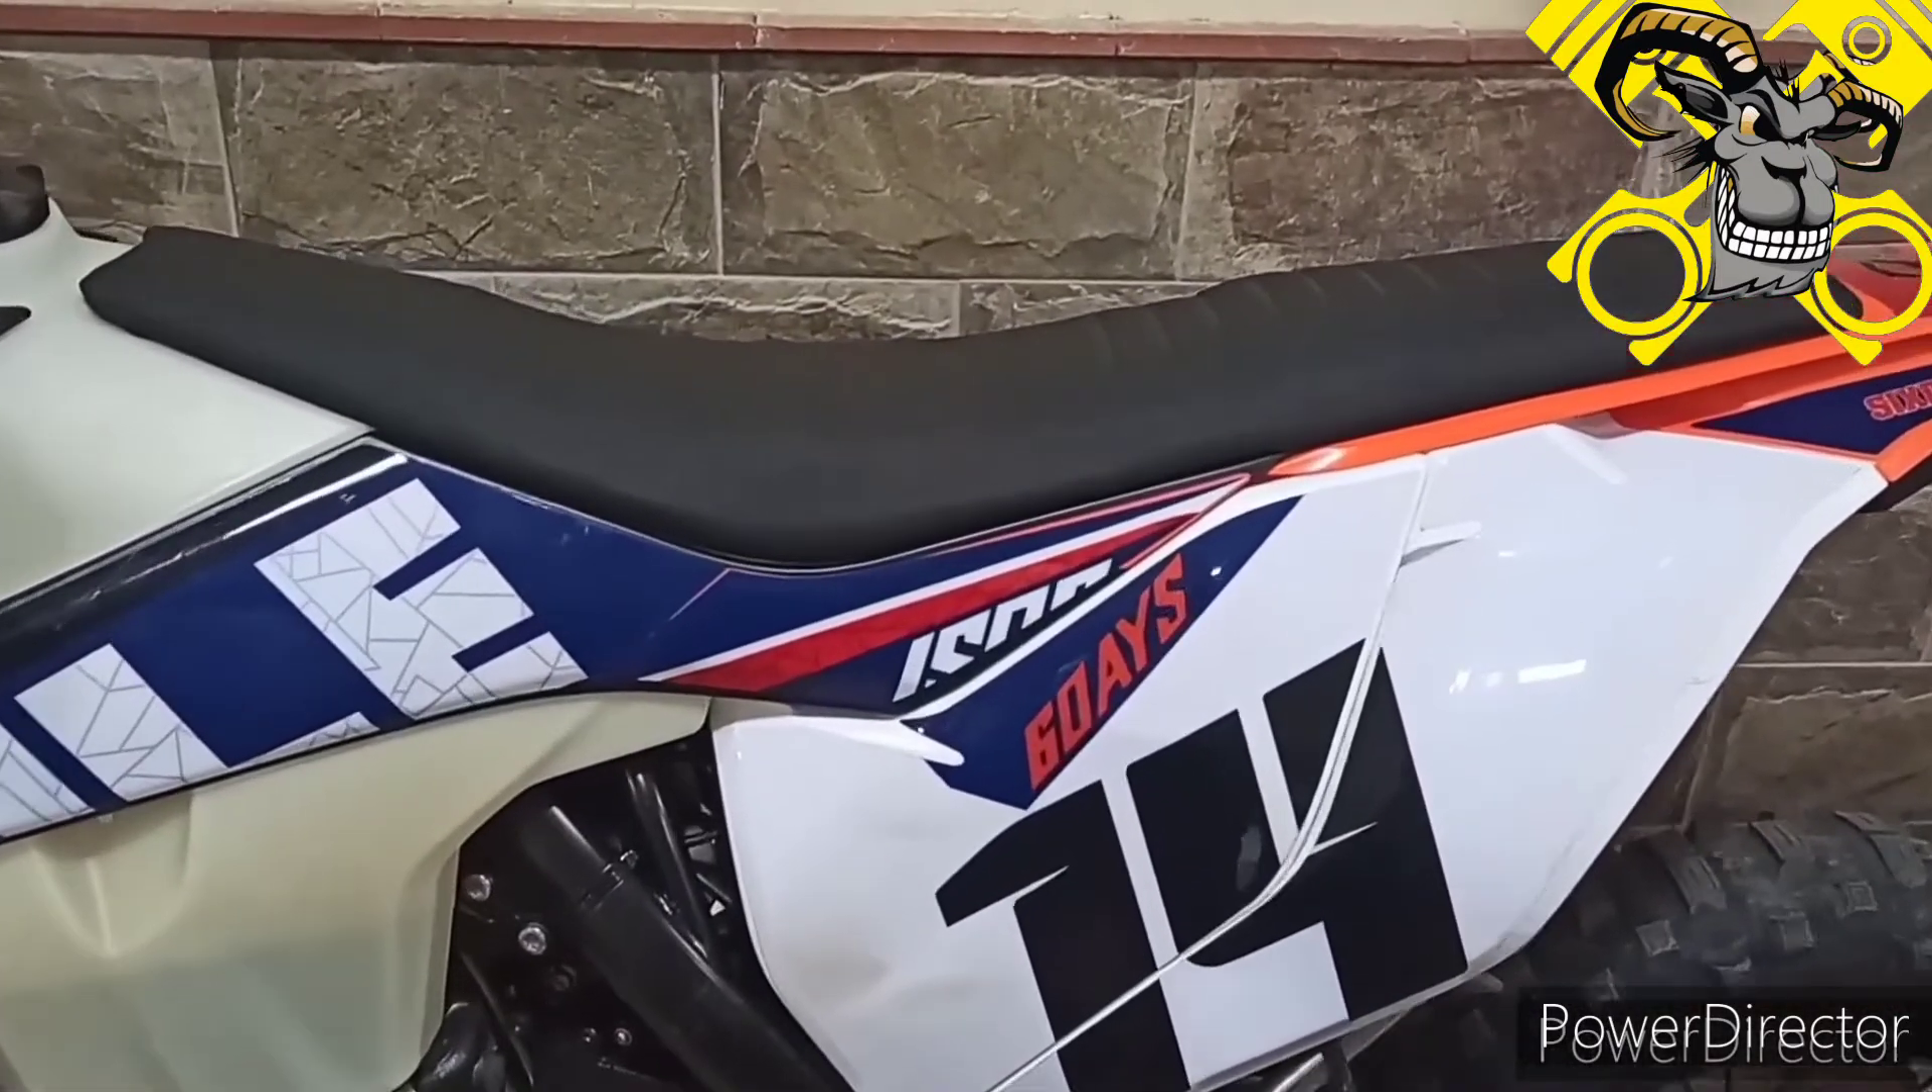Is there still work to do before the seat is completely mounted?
No.